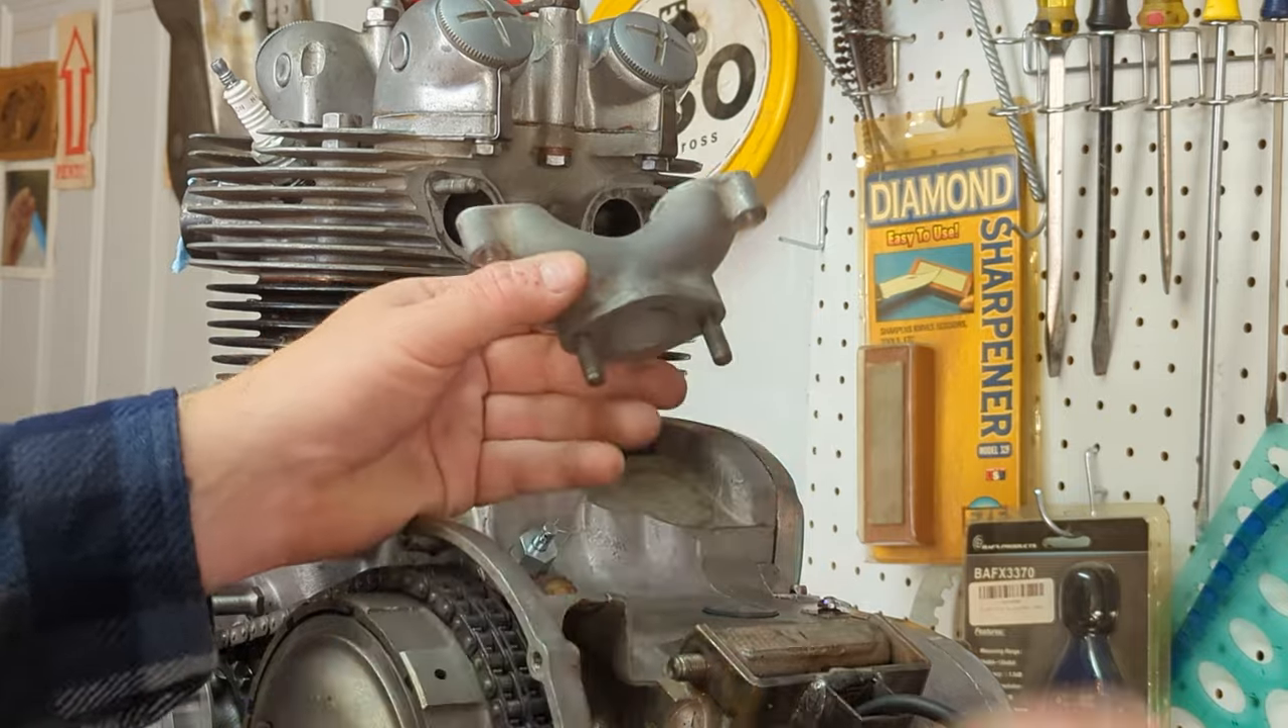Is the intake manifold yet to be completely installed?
Yes.